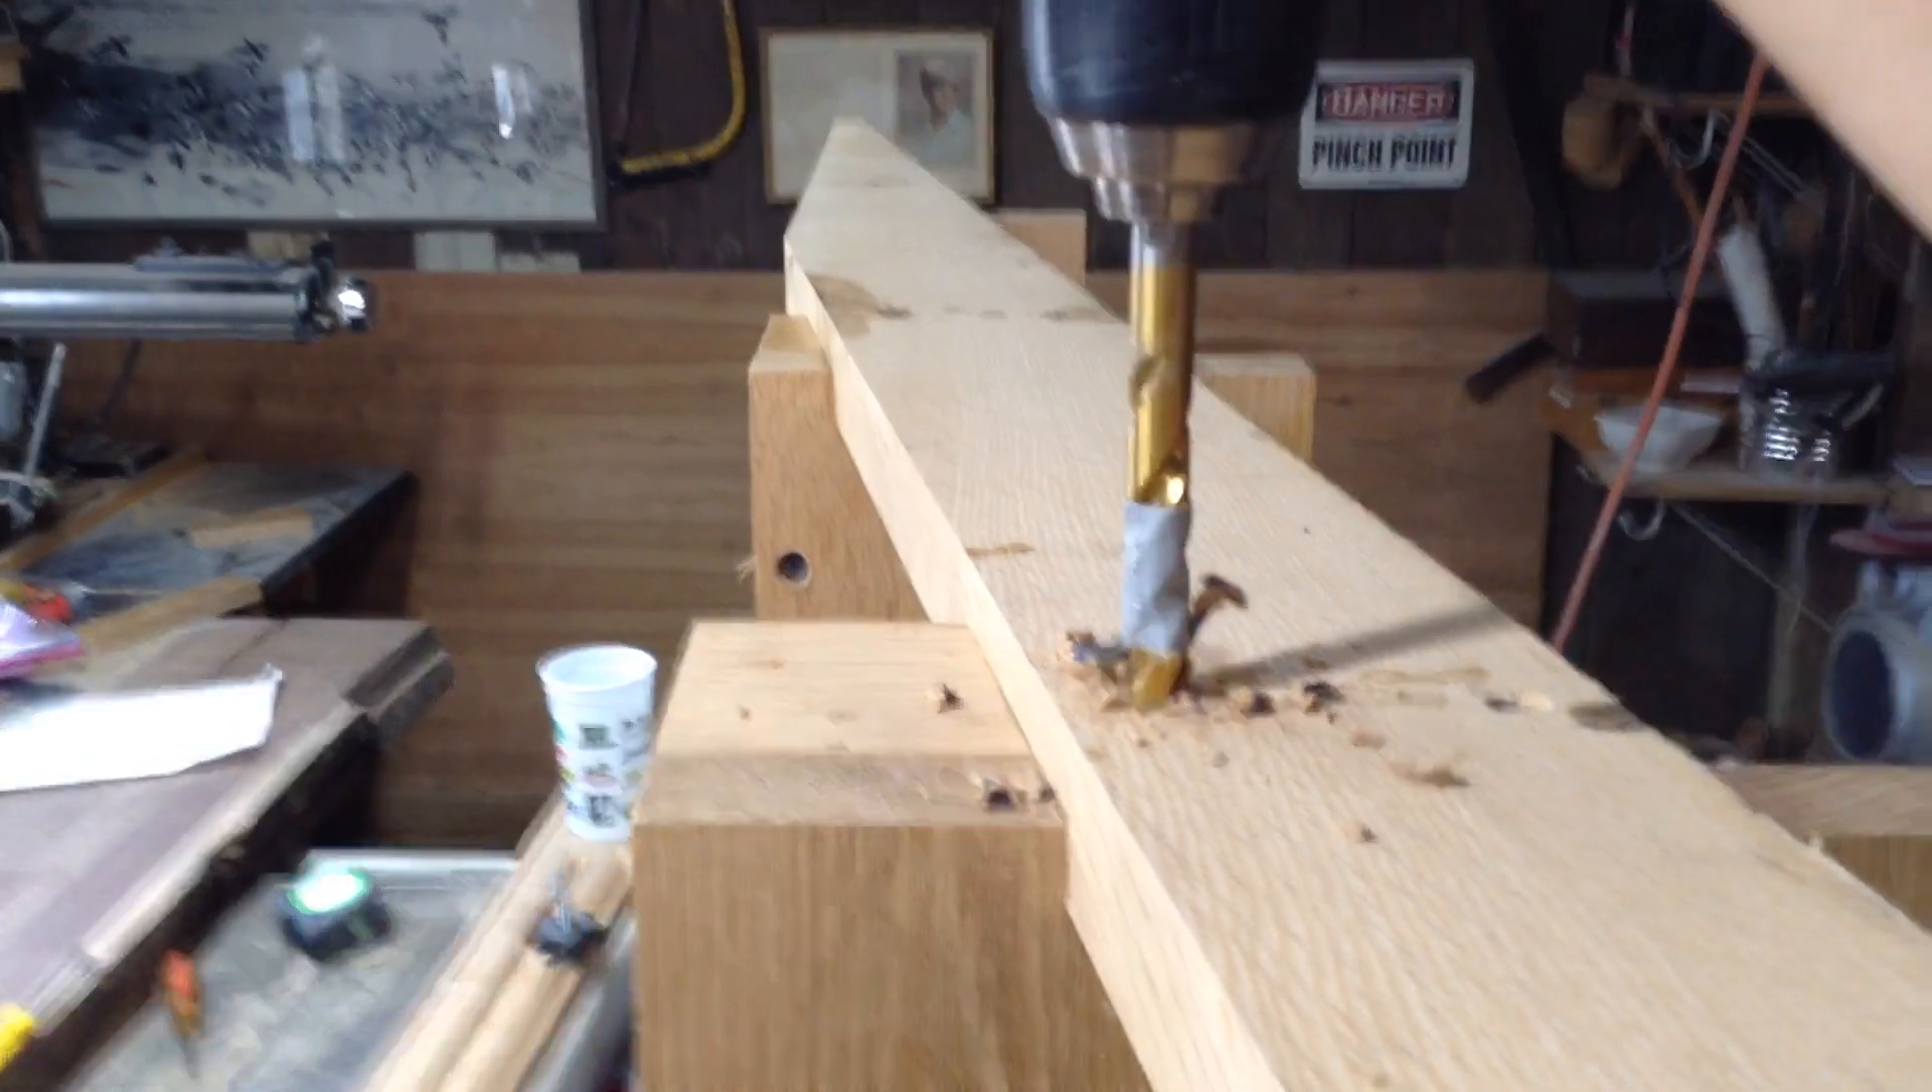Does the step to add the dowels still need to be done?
Yes.